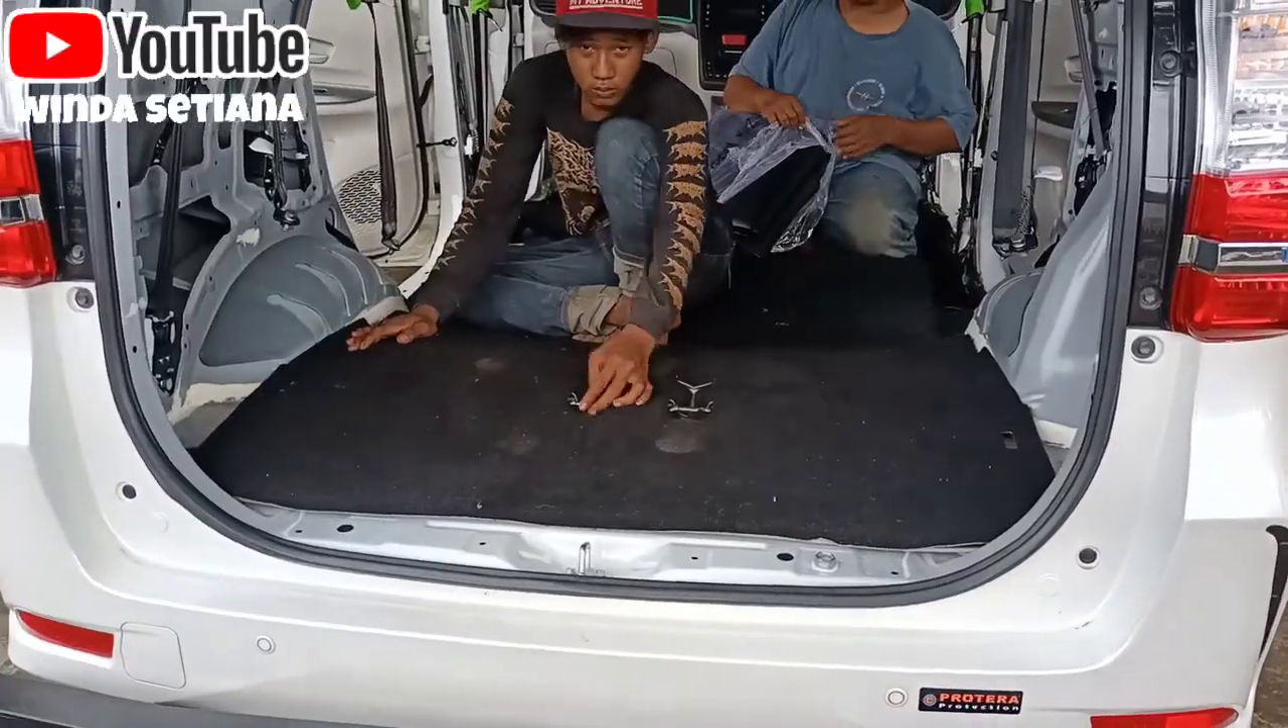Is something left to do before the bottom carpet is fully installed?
No.